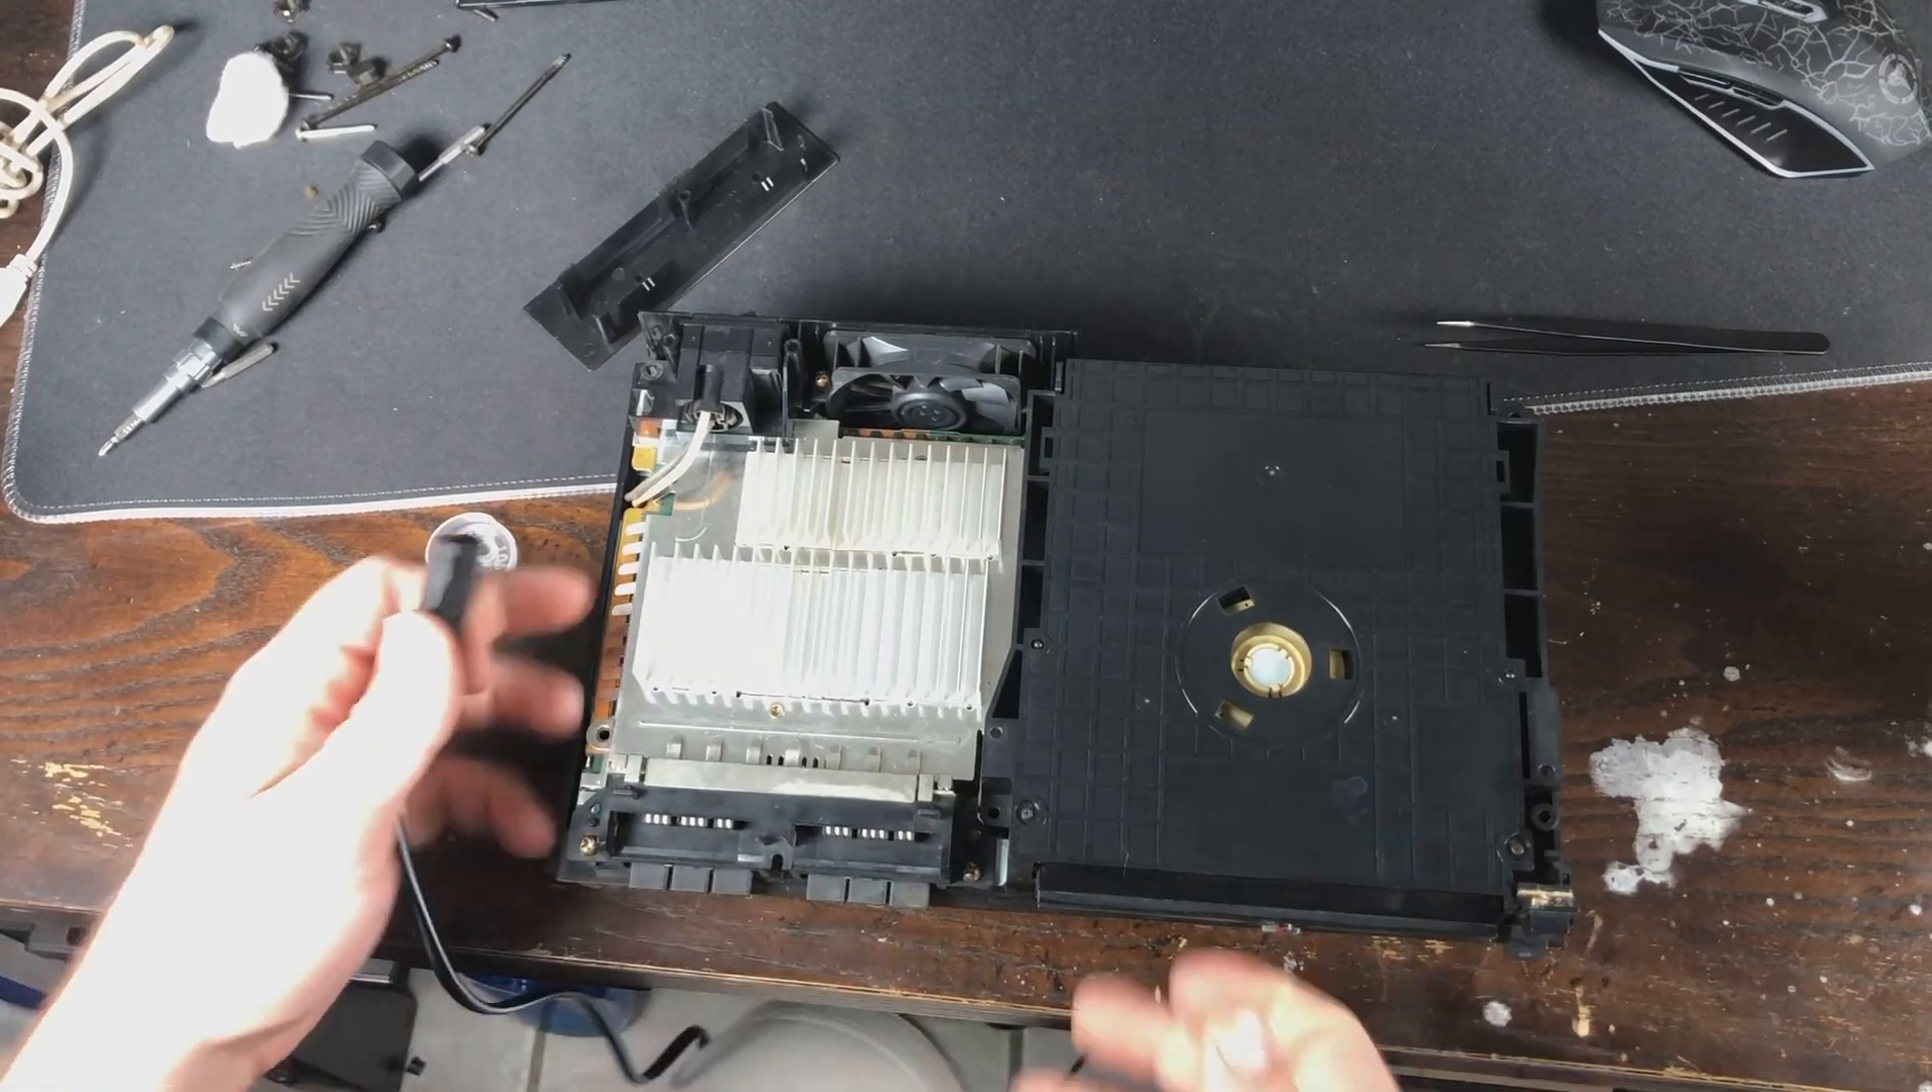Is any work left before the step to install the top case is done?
Yes.